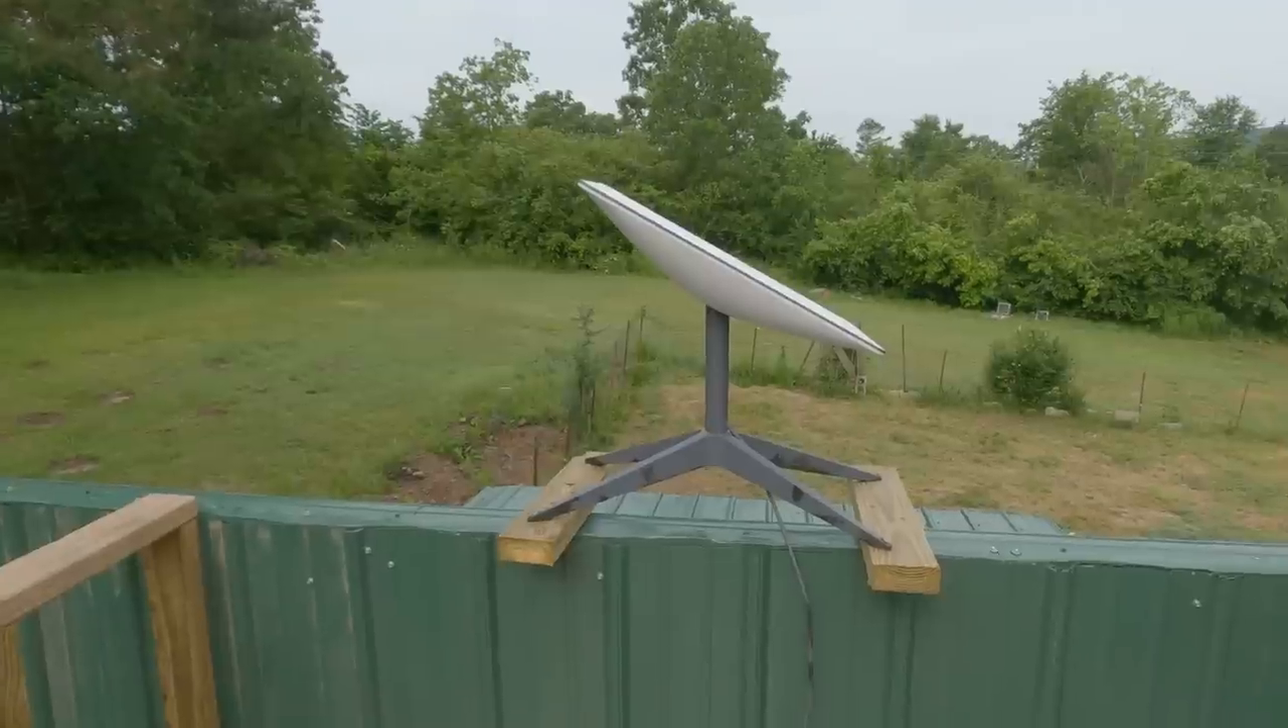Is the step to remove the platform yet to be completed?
Yes.